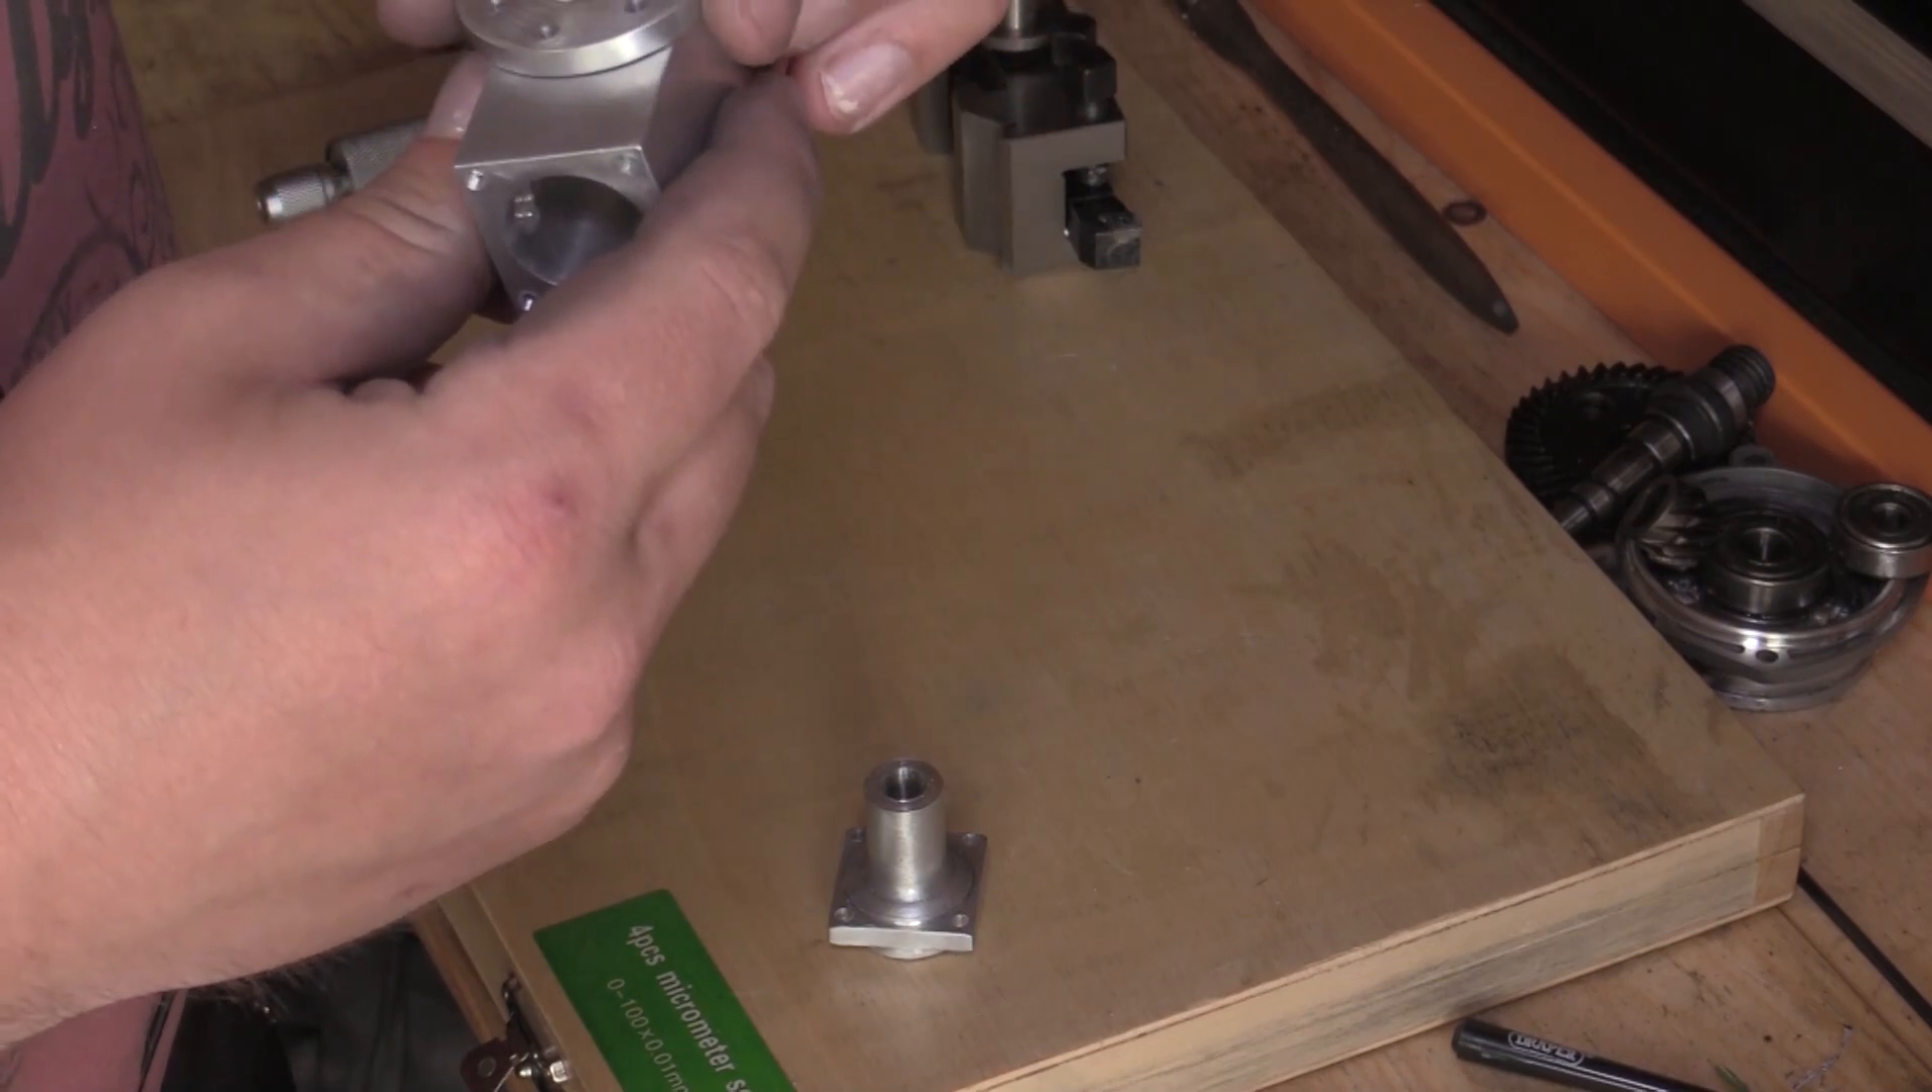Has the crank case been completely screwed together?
No.